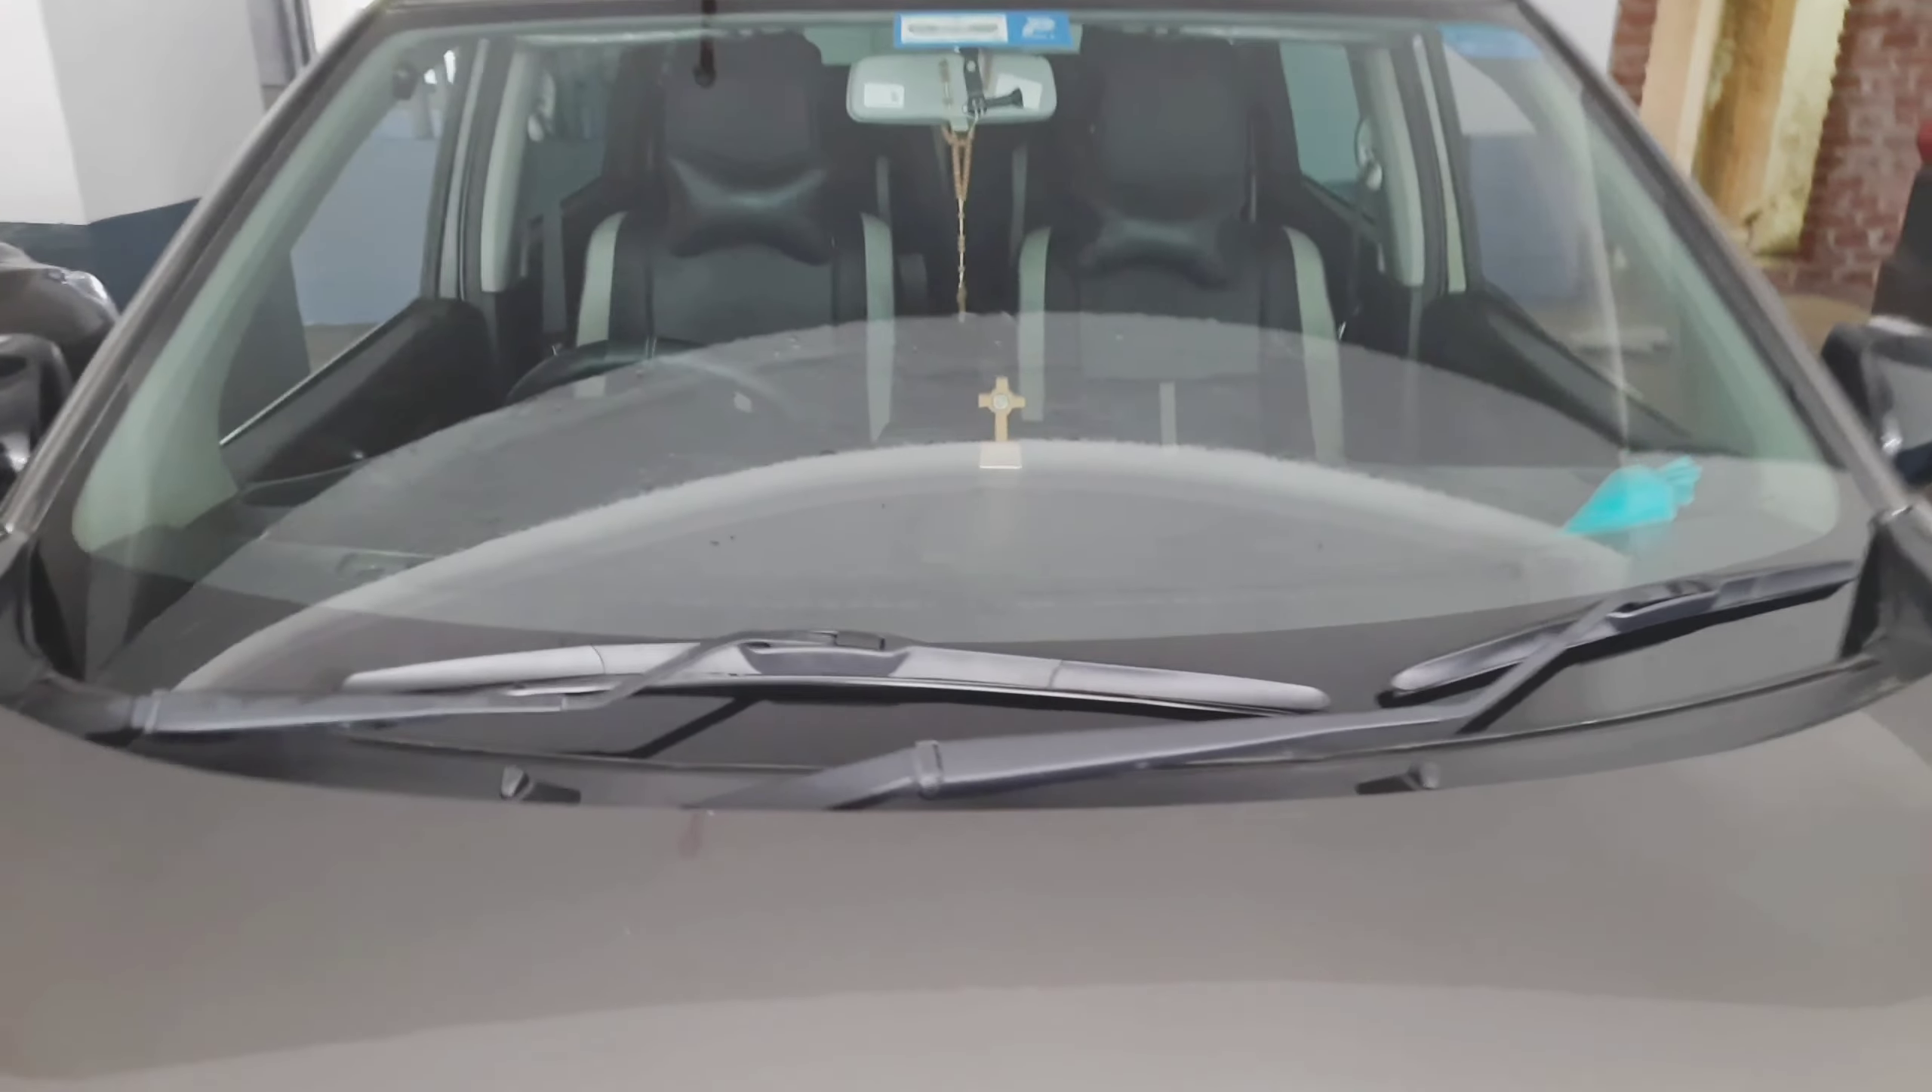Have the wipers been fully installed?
Yes.